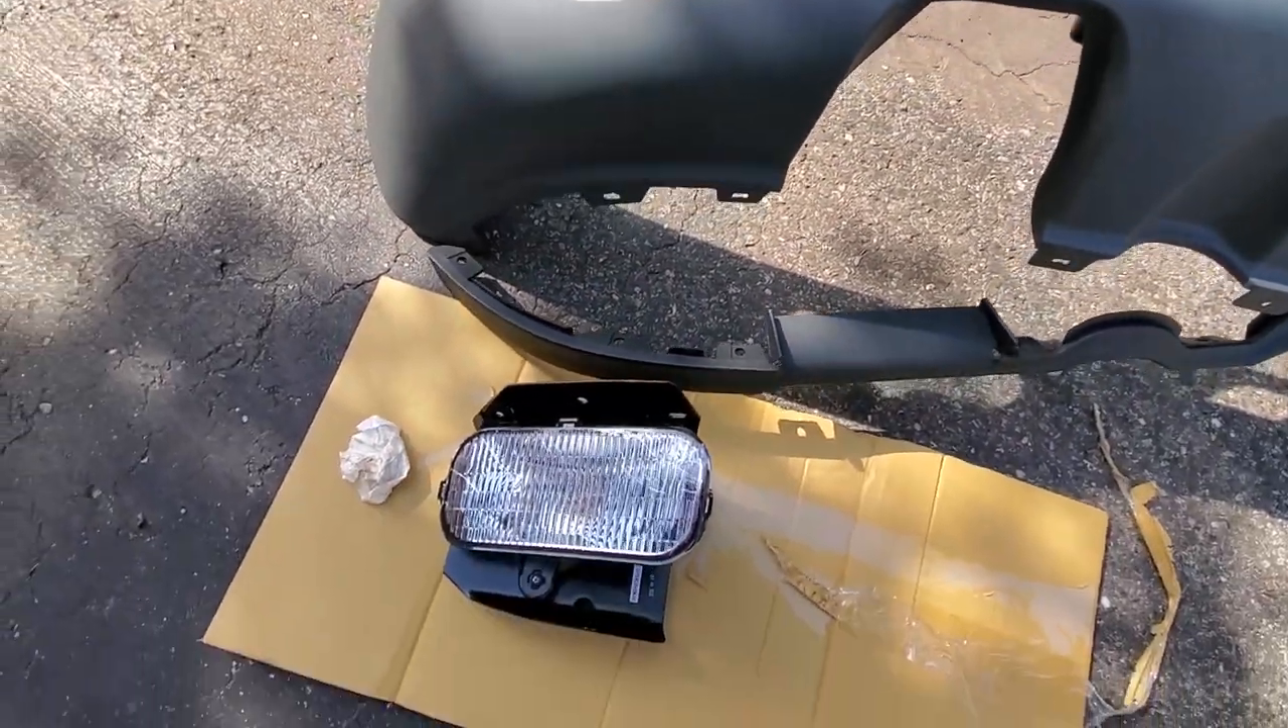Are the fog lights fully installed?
No.